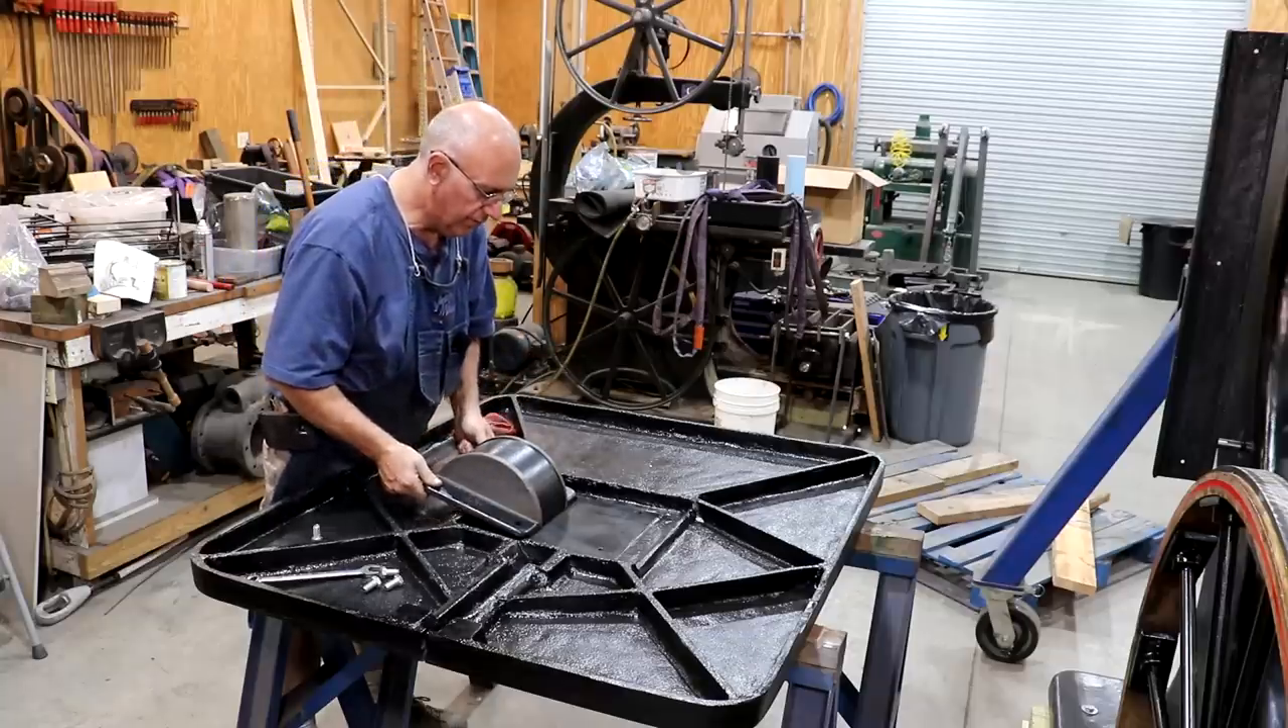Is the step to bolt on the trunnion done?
No.